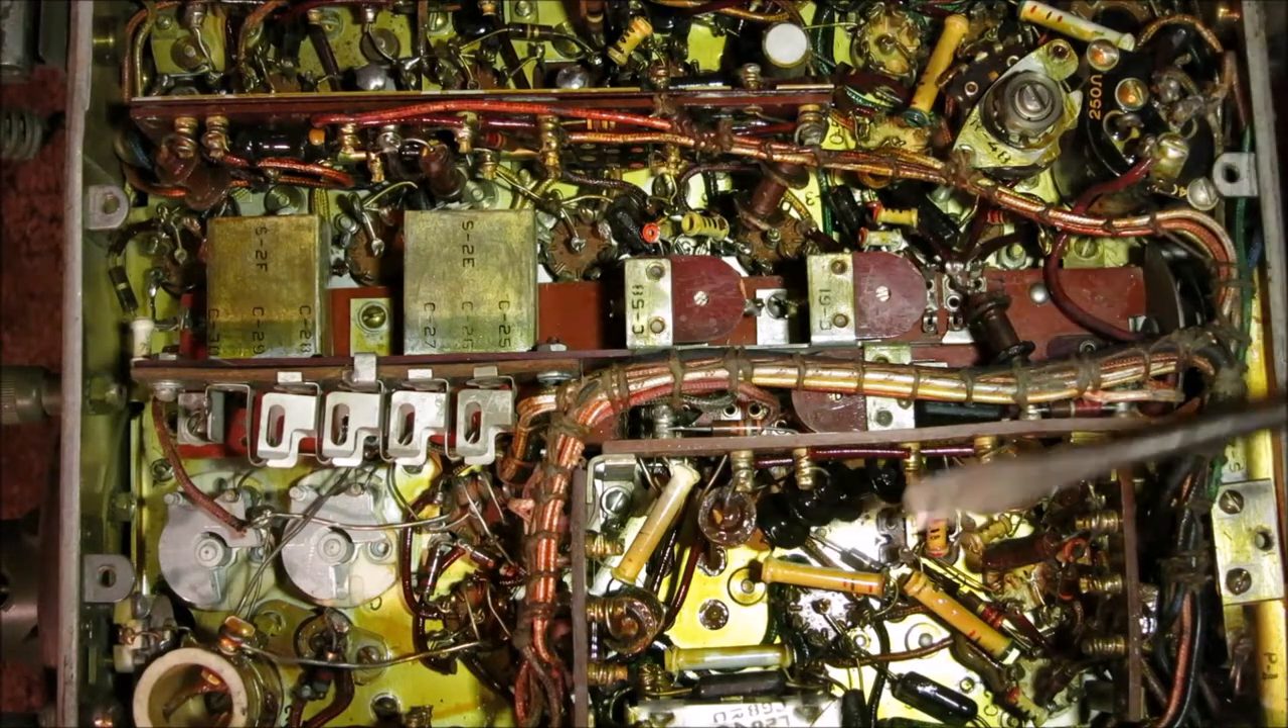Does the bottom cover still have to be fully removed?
No.